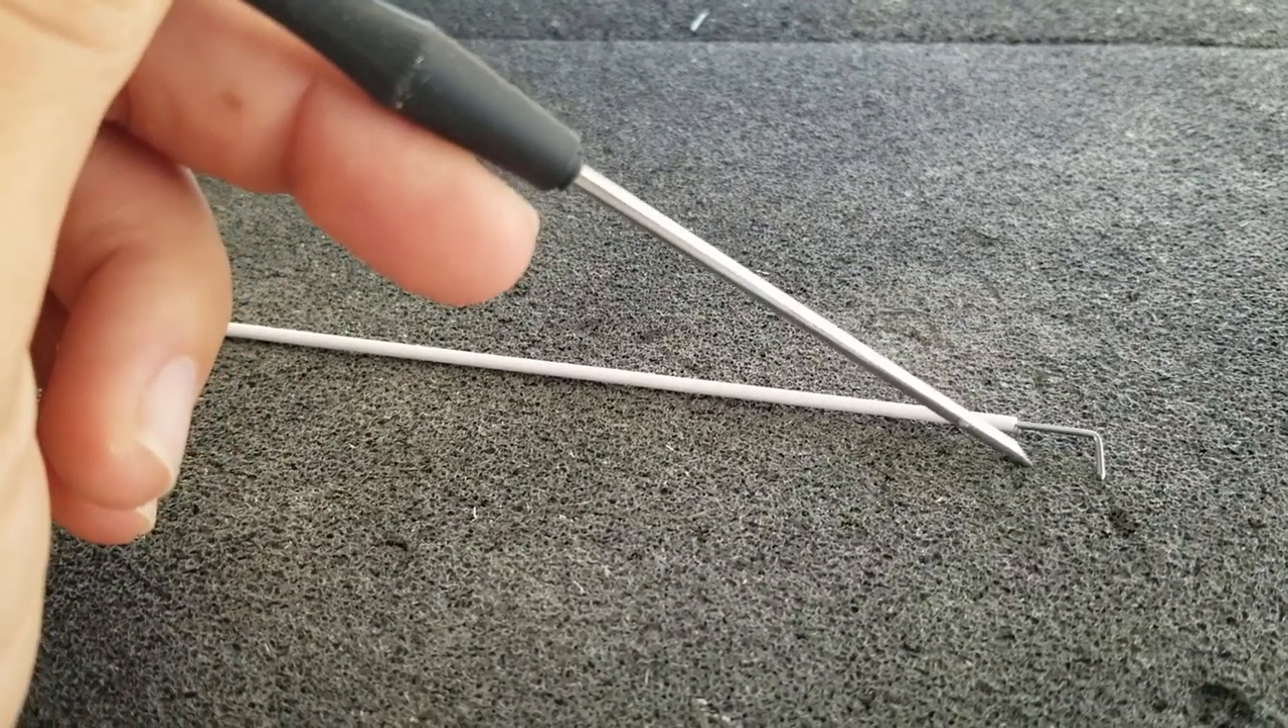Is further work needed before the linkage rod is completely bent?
No.